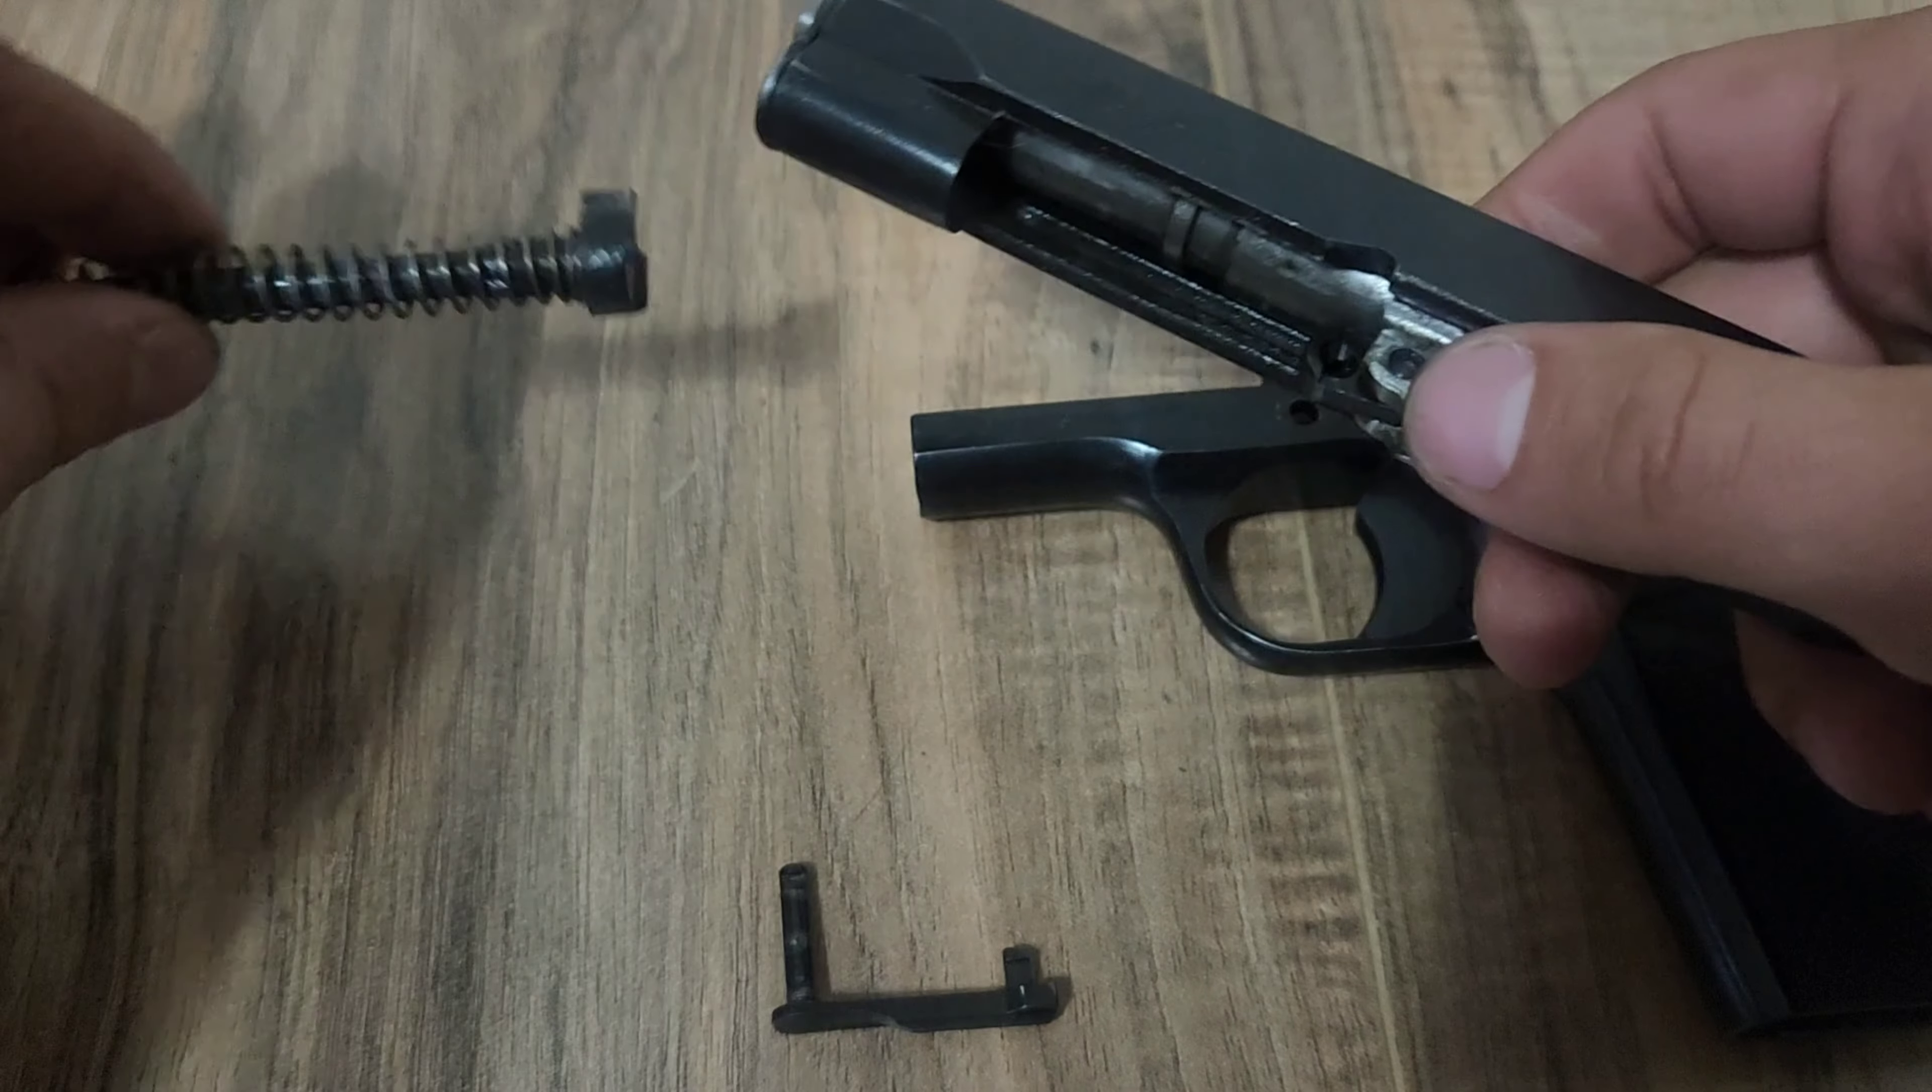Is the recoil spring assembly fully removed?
Yes.